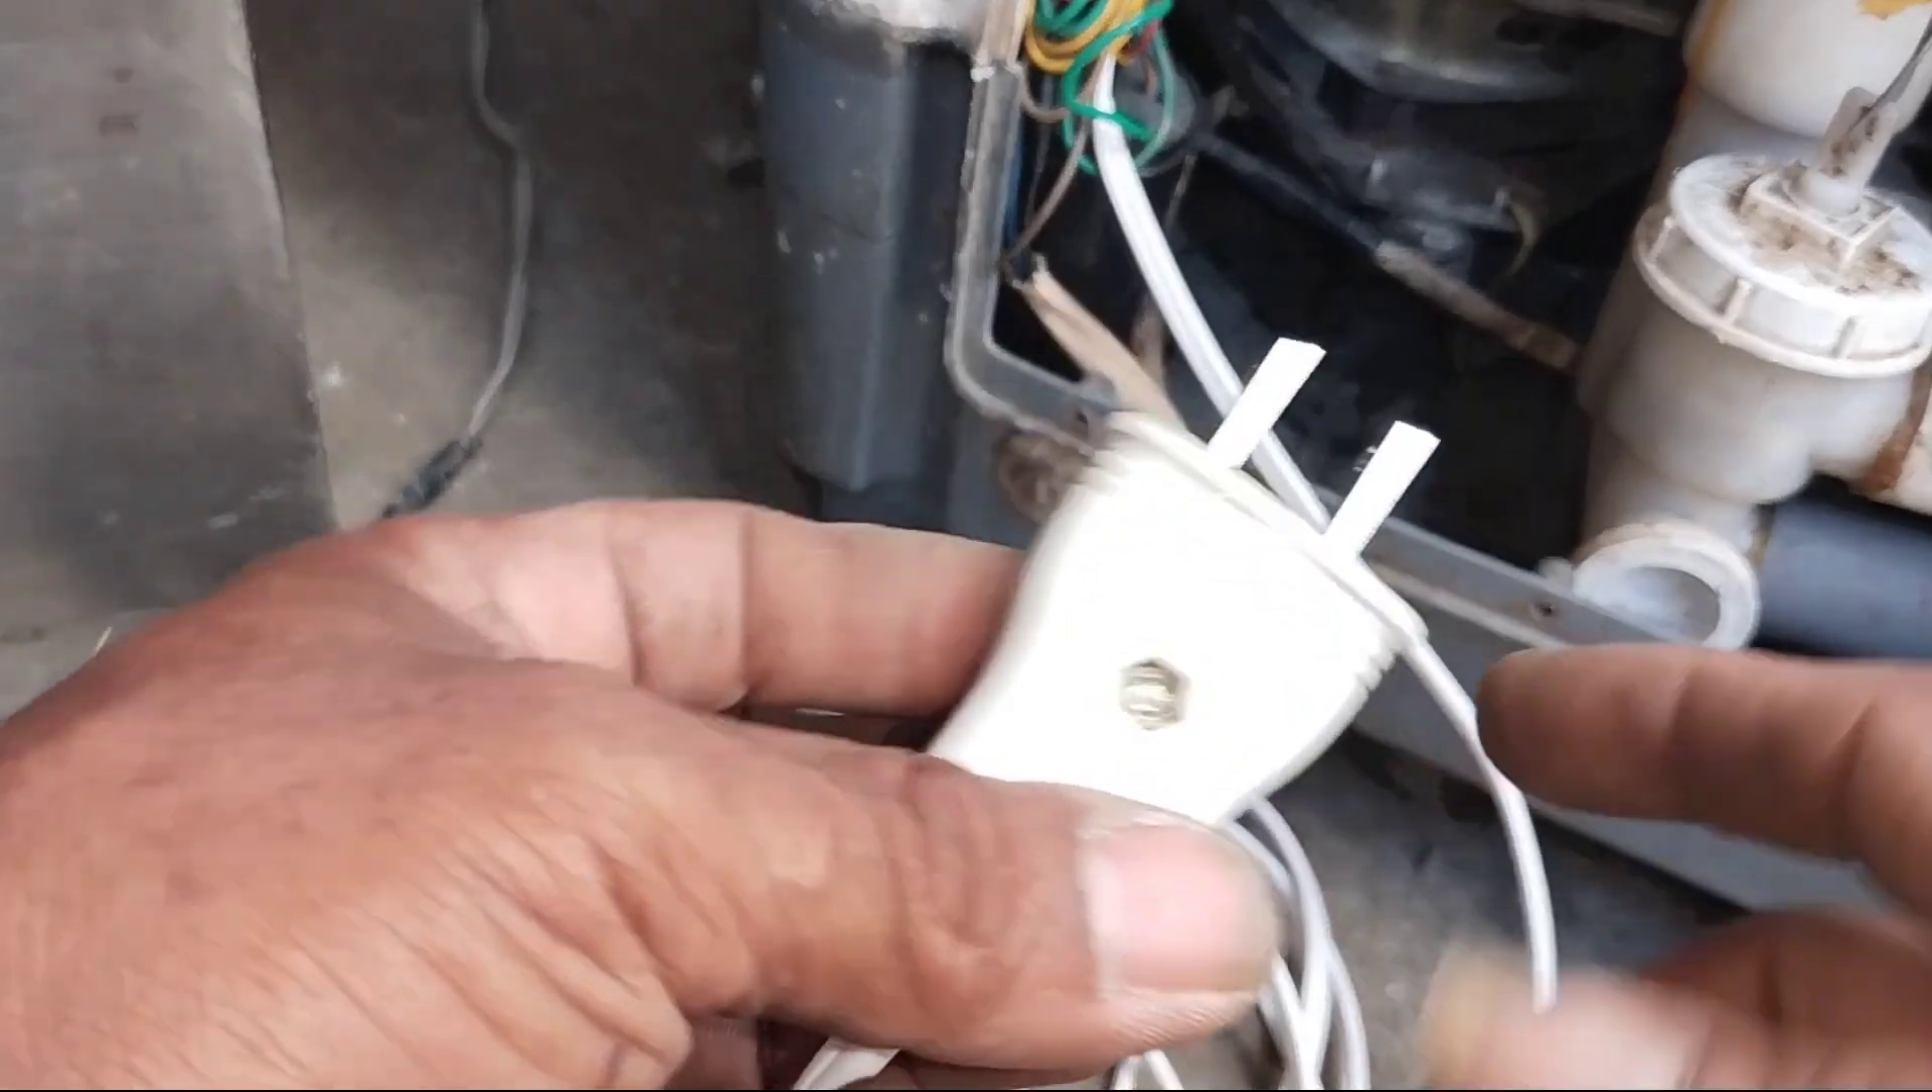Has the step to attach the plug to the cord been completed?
Yes.